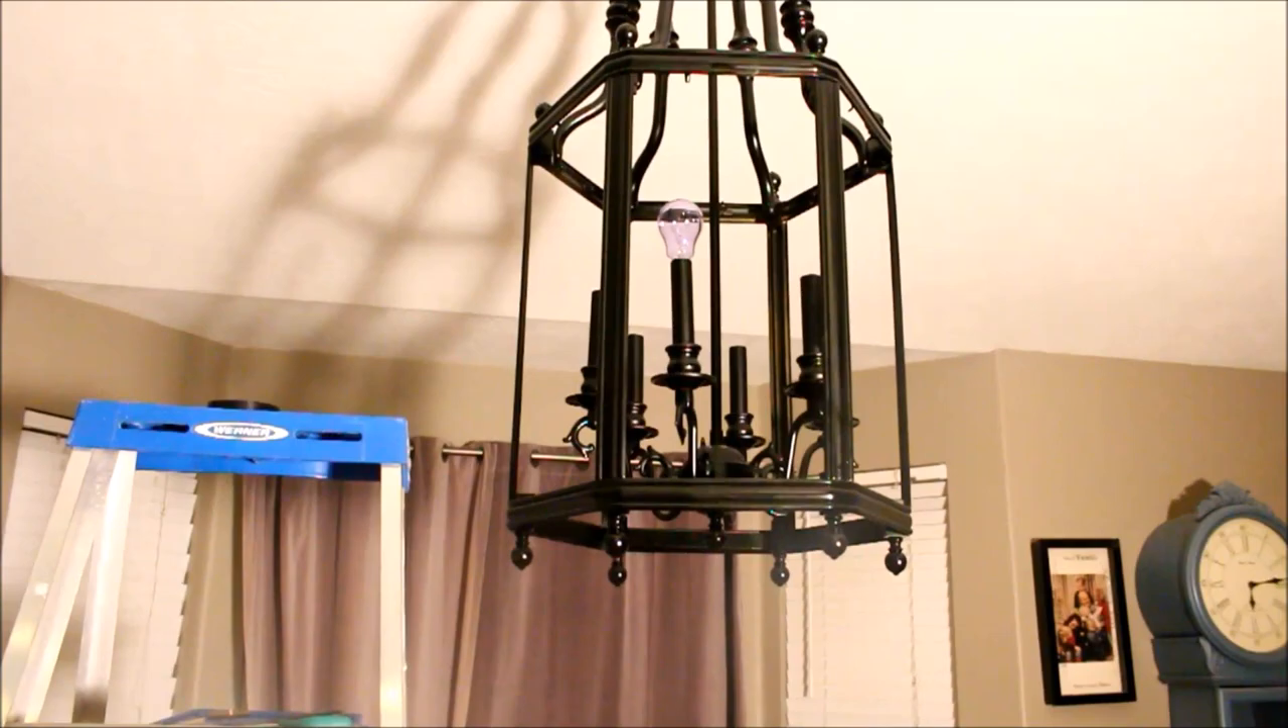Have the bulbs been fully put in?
No.